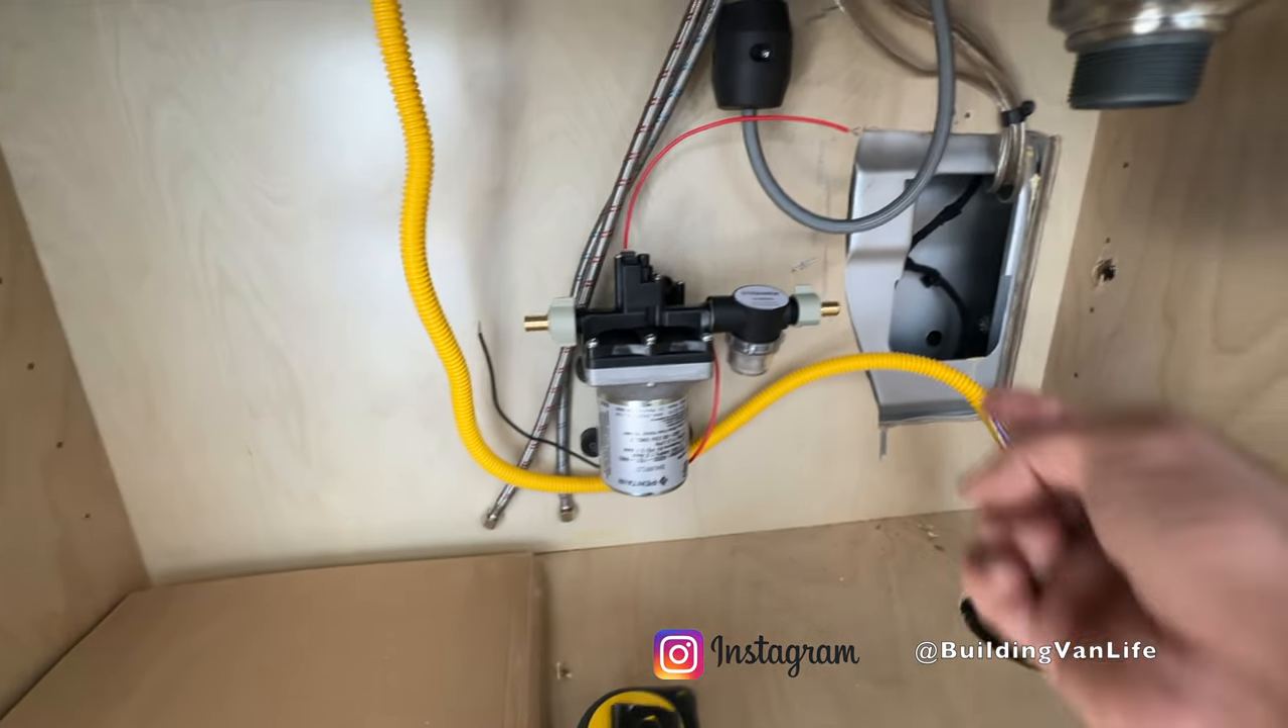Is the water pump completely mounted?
Yes.